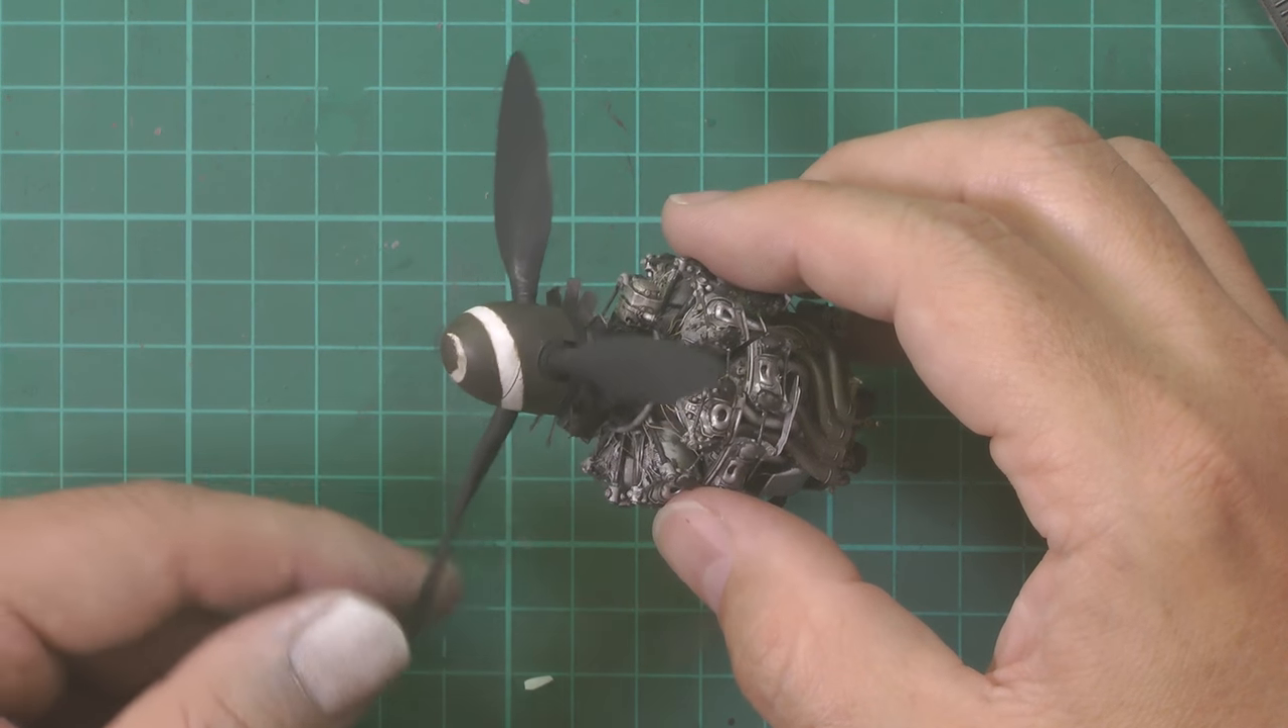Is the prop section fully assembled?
Yes.